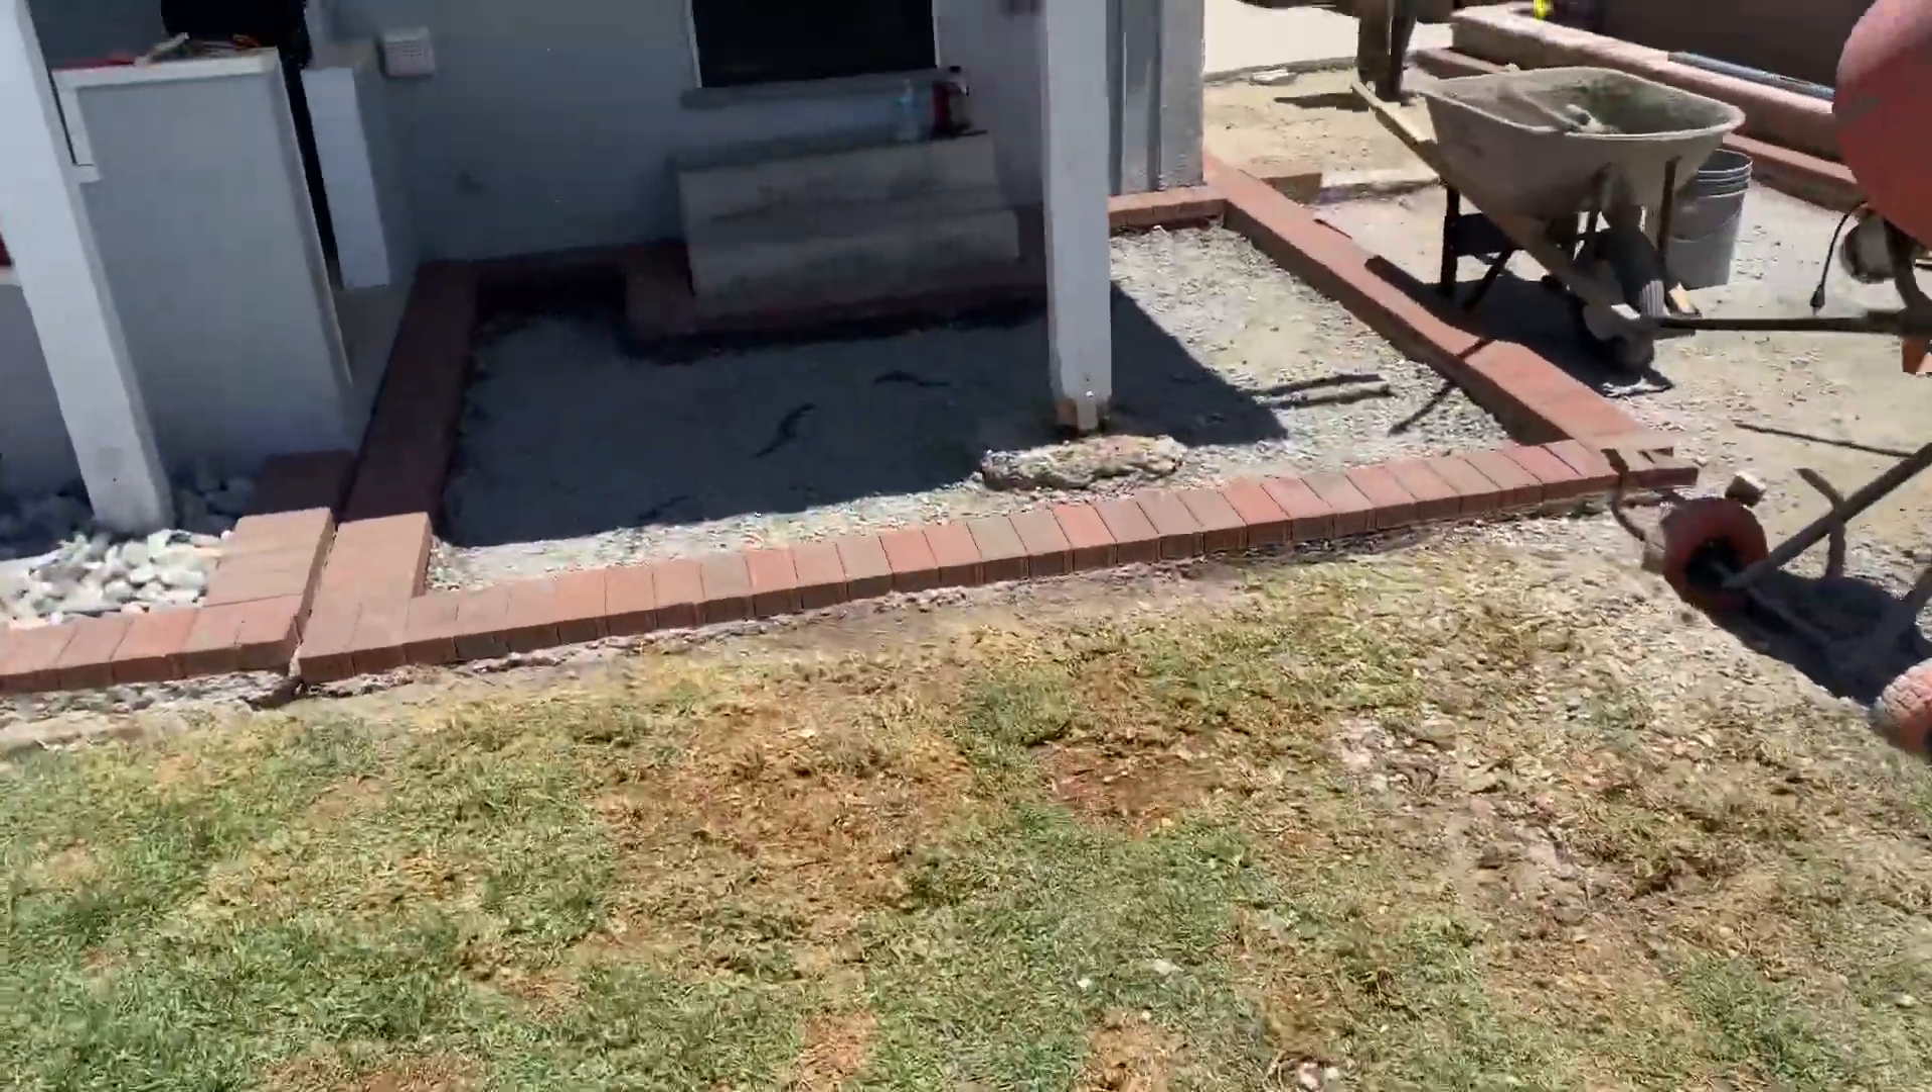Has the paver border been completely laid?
Yes.